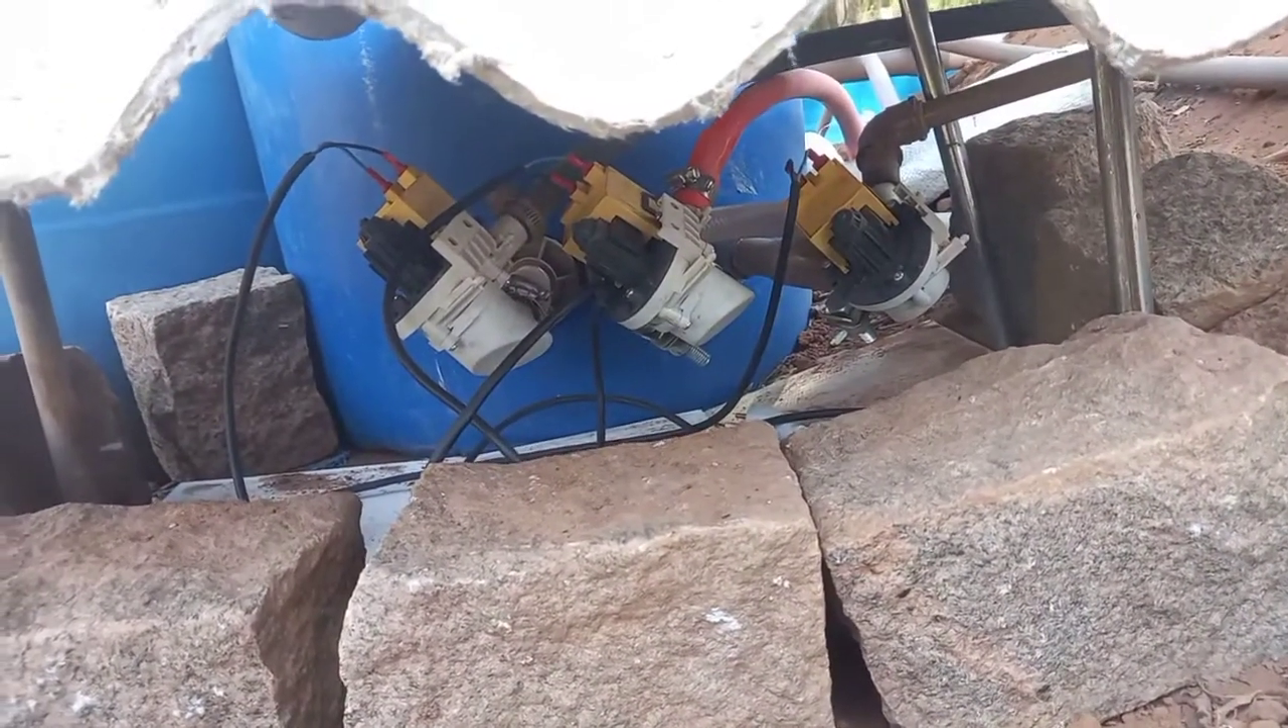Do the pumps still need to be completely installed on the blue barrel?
No.